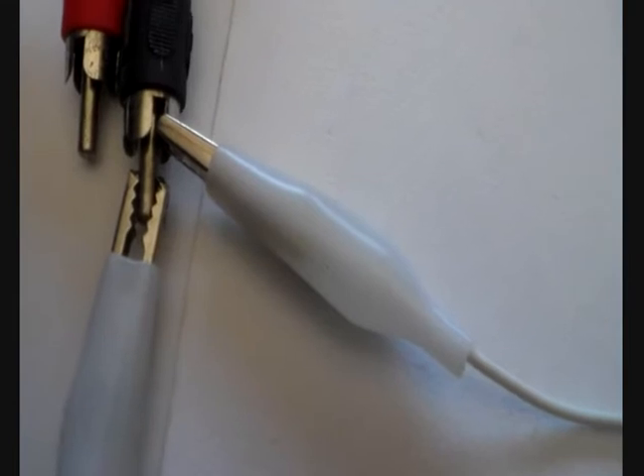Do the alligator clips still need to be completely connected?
No.